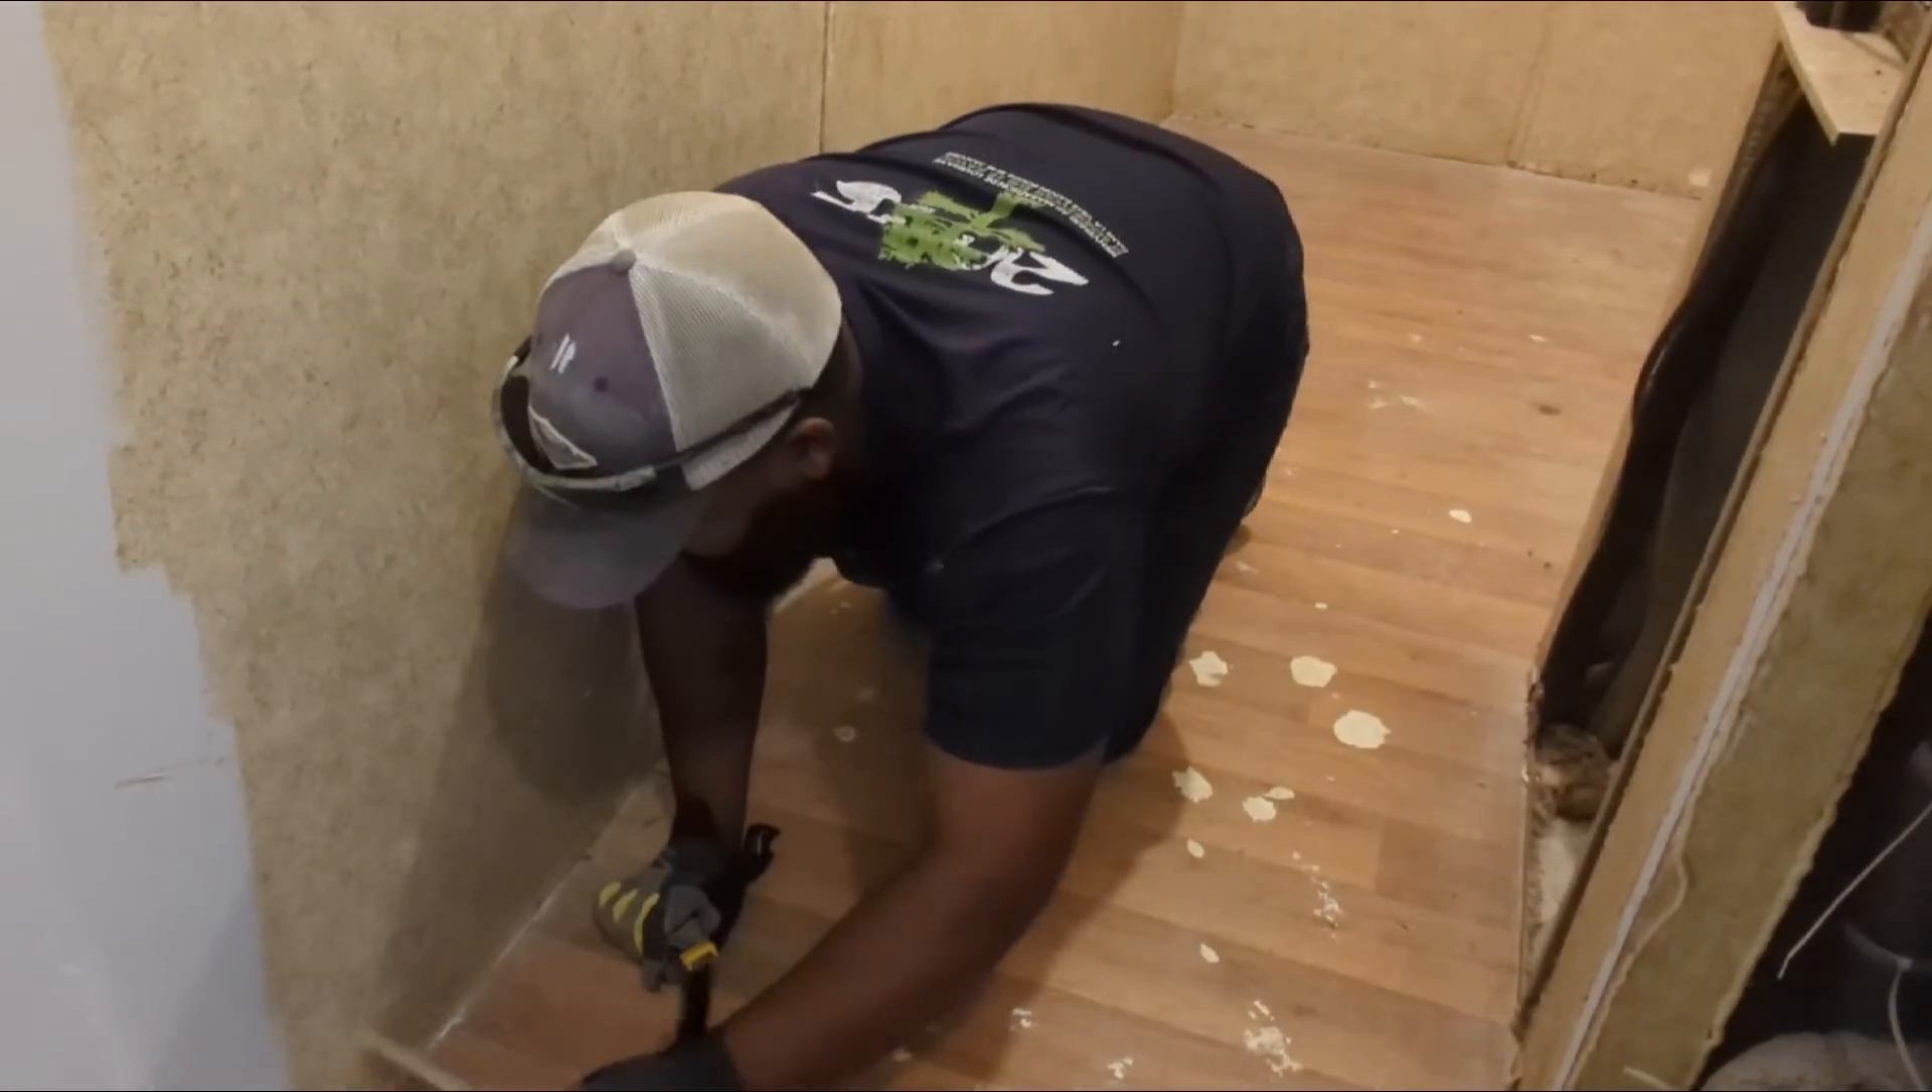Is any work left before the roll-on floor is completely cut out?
Yes.